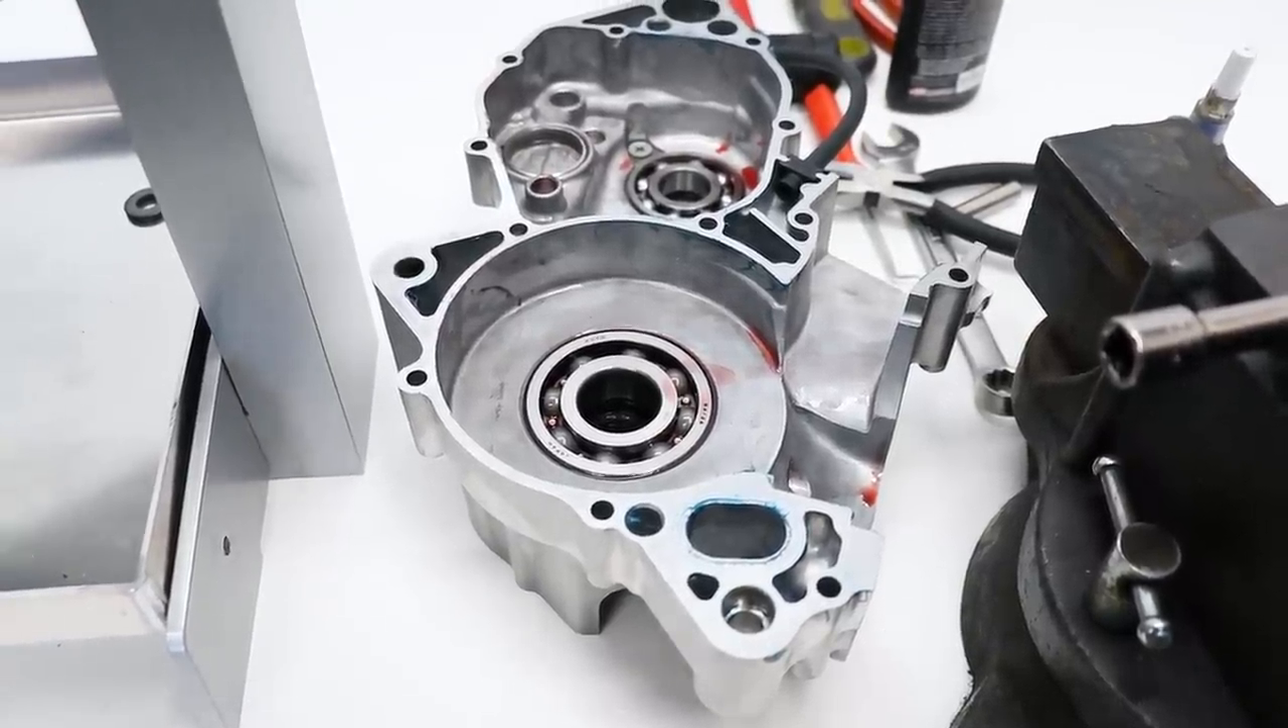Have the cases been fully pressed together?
No.